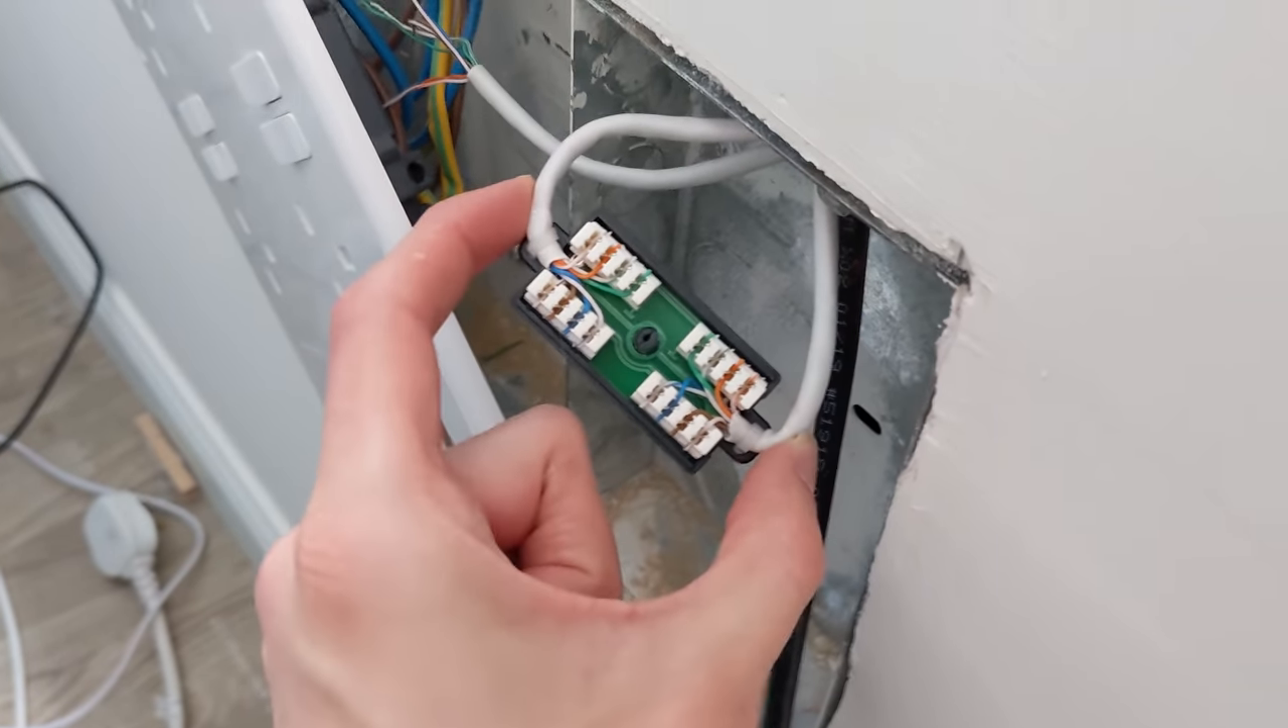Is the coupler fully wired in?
Yes.